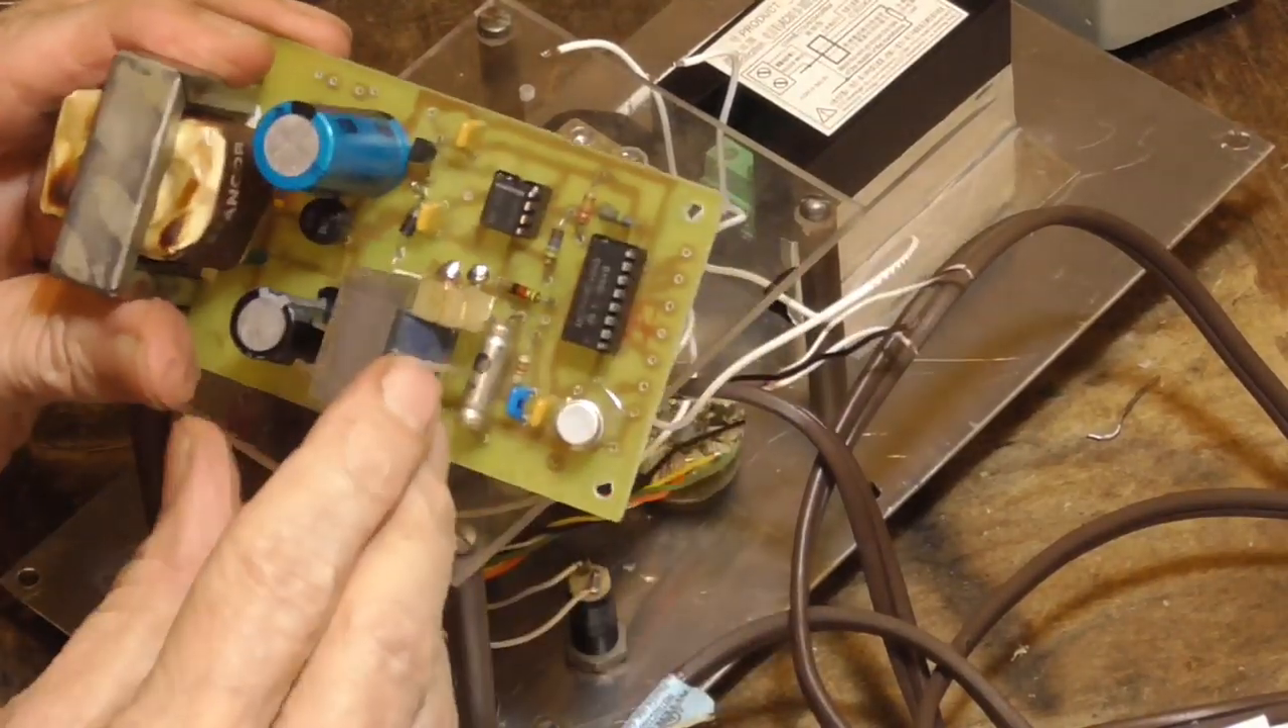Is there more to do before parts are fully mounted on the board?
No.